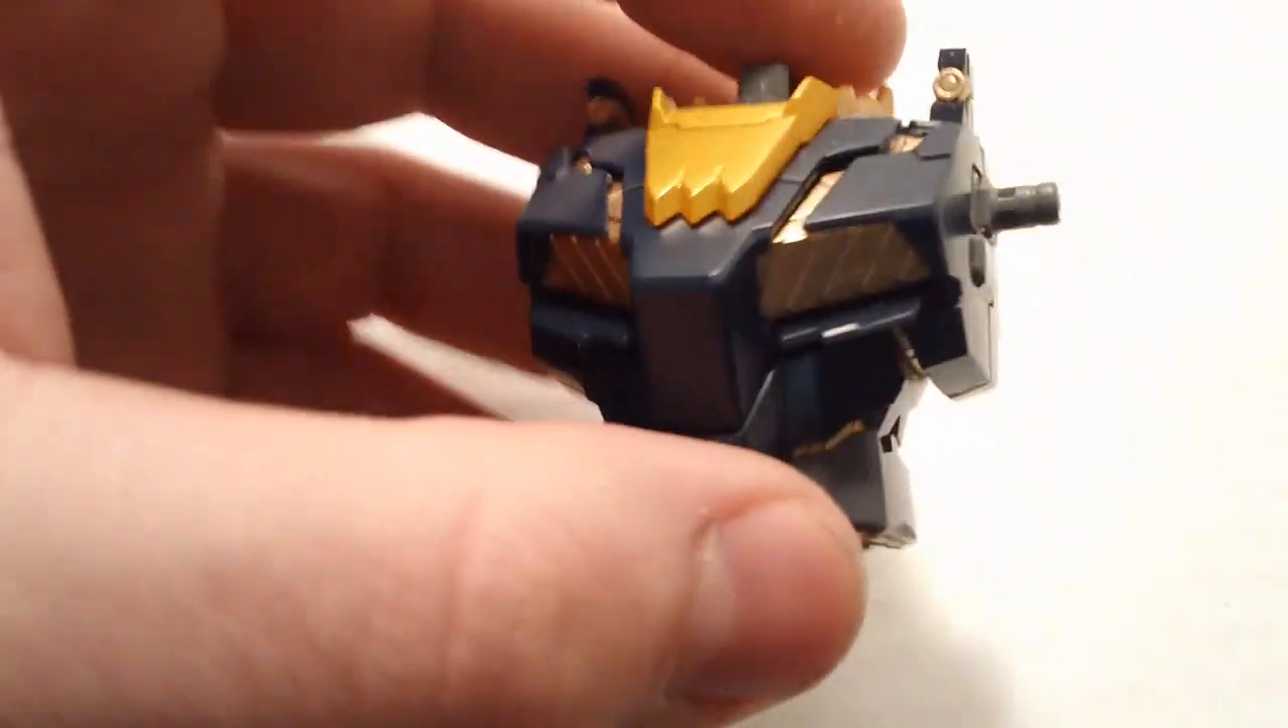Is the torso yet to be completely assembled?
No.